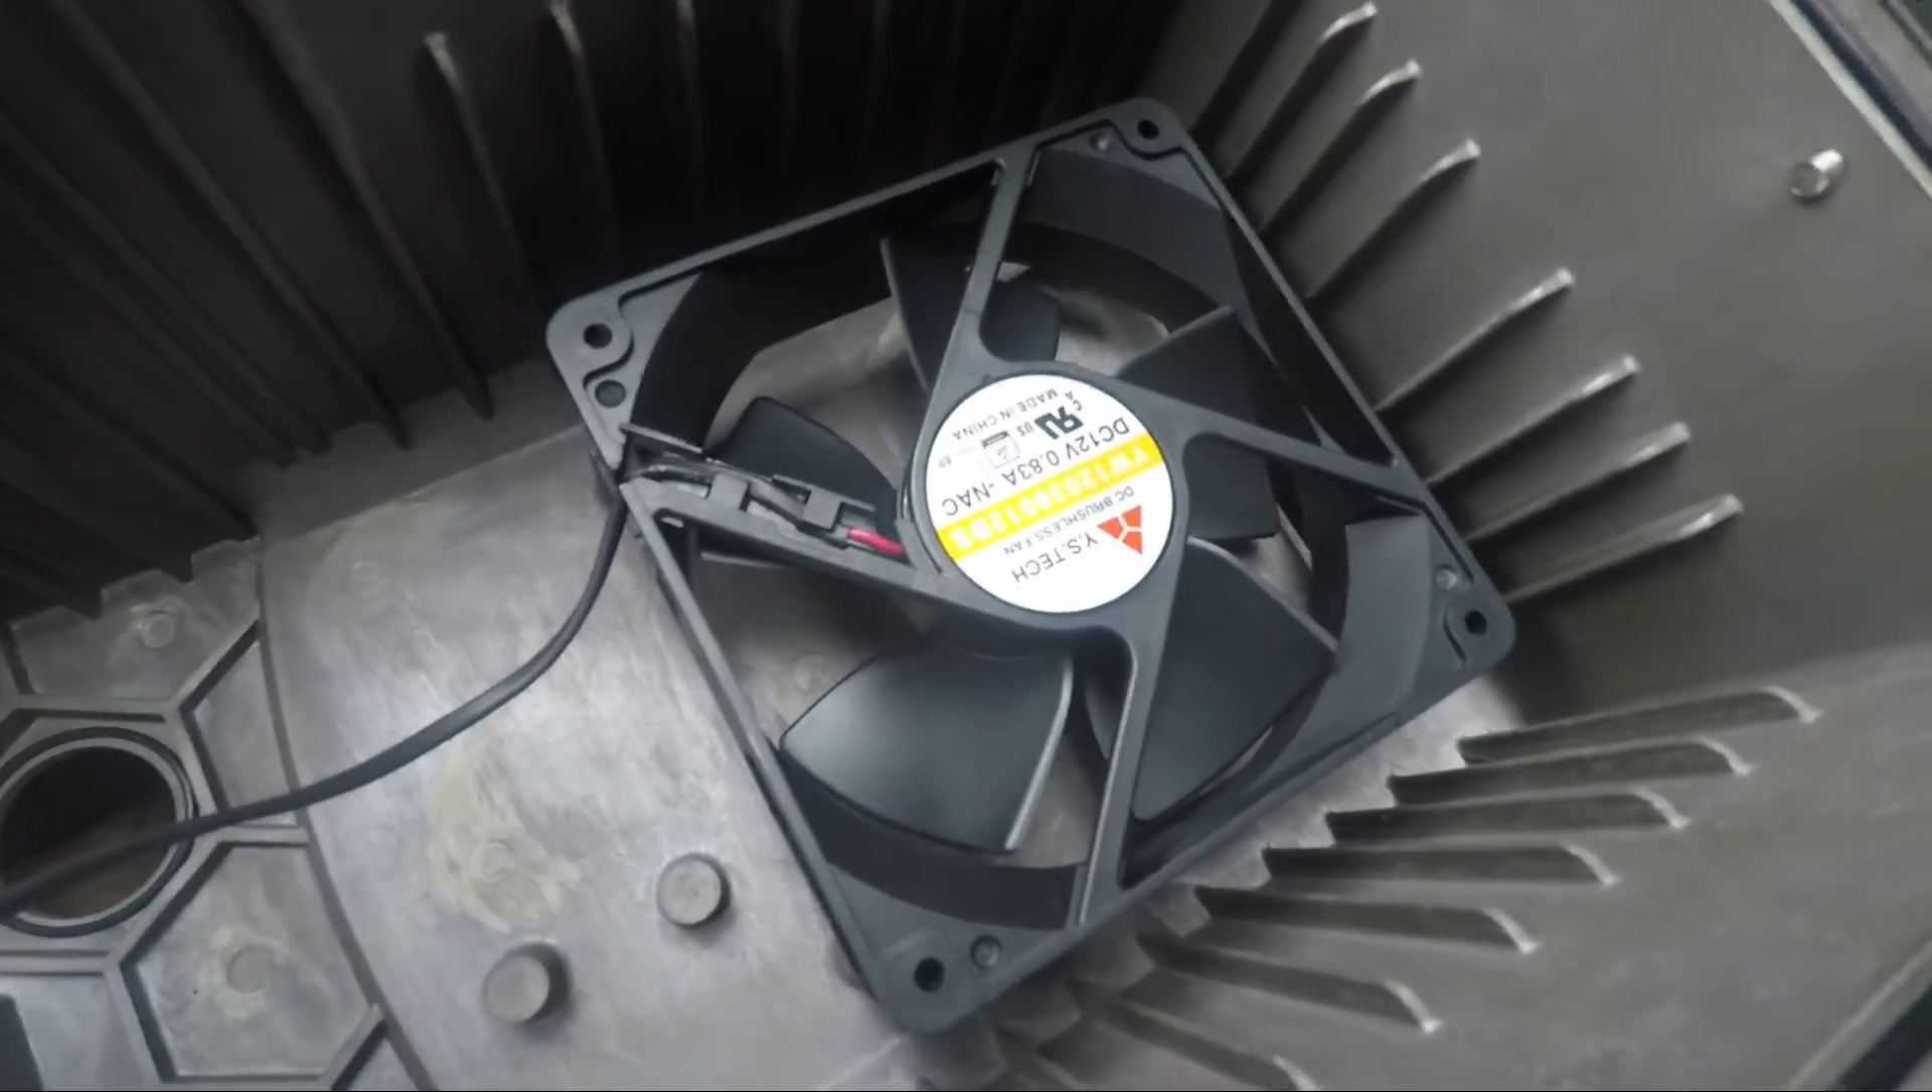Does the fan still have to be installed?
Yes.